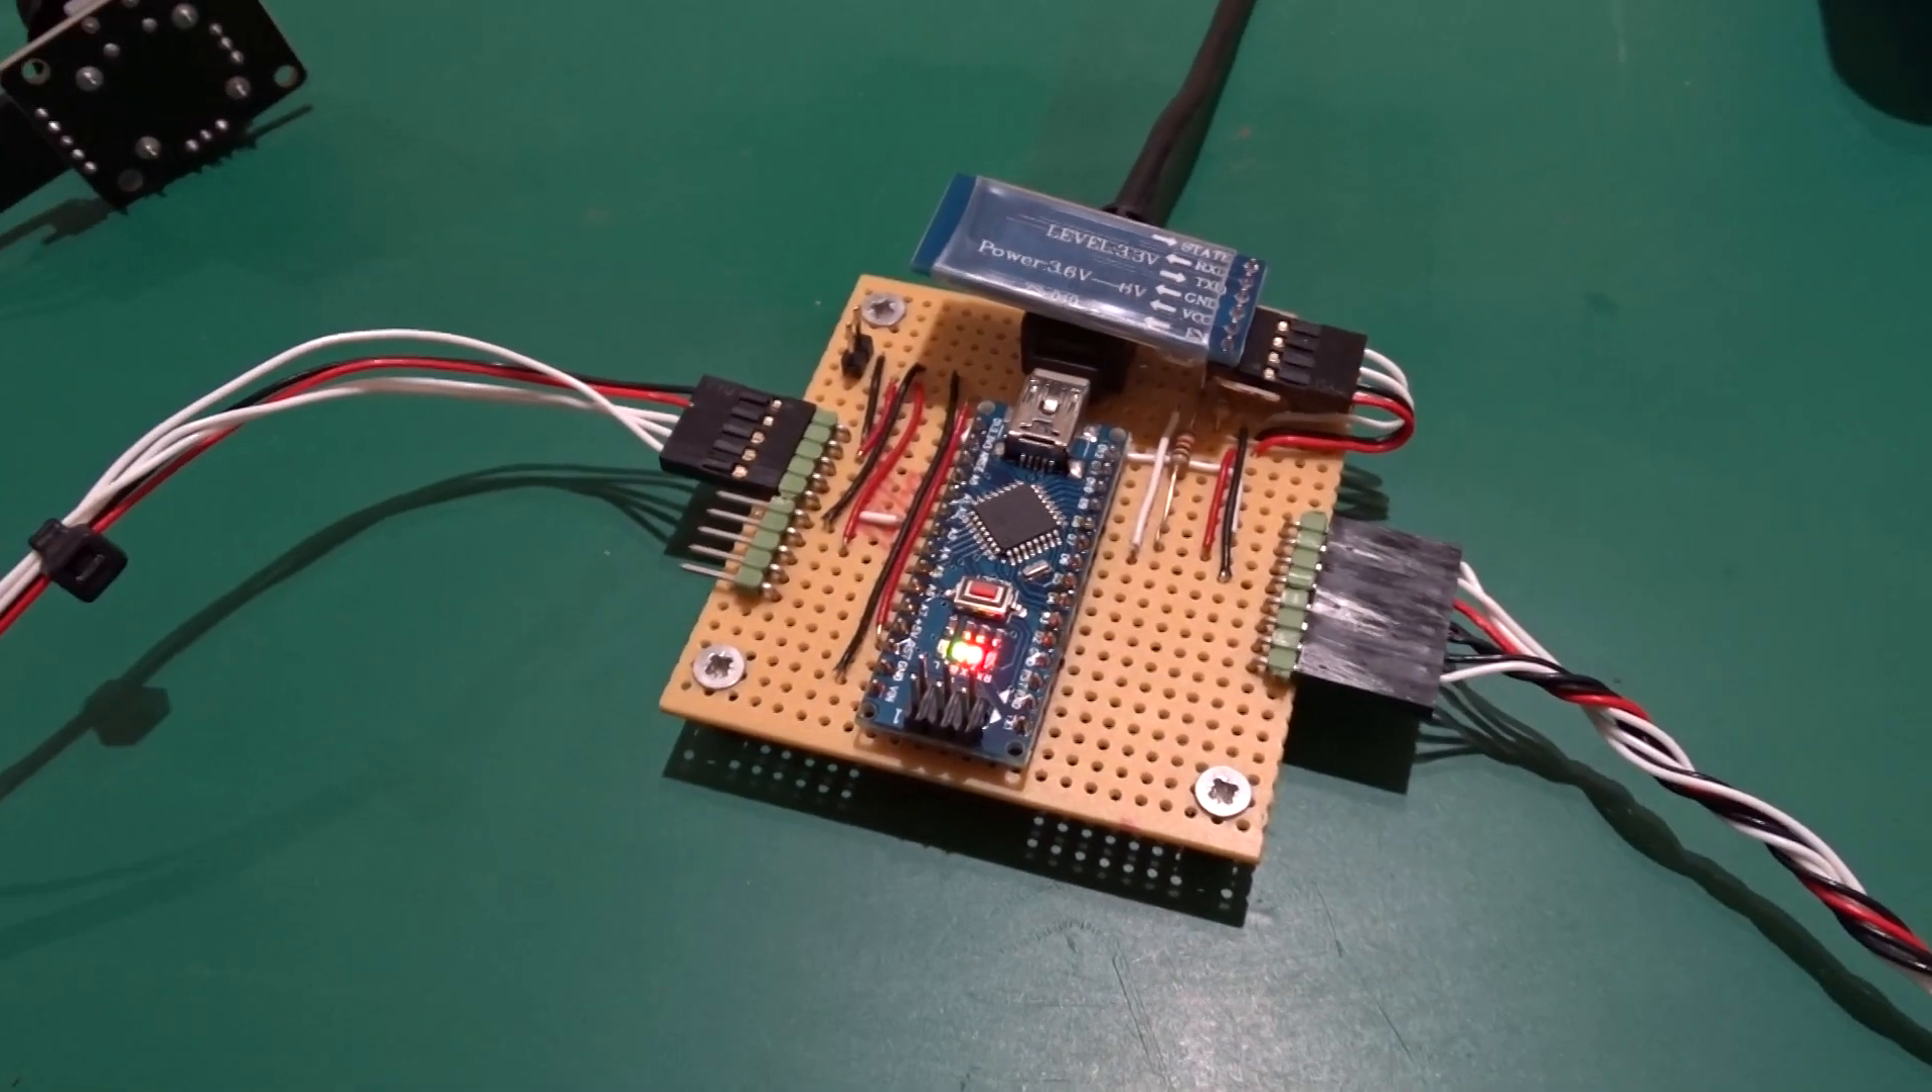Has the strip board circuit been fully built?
Yes.